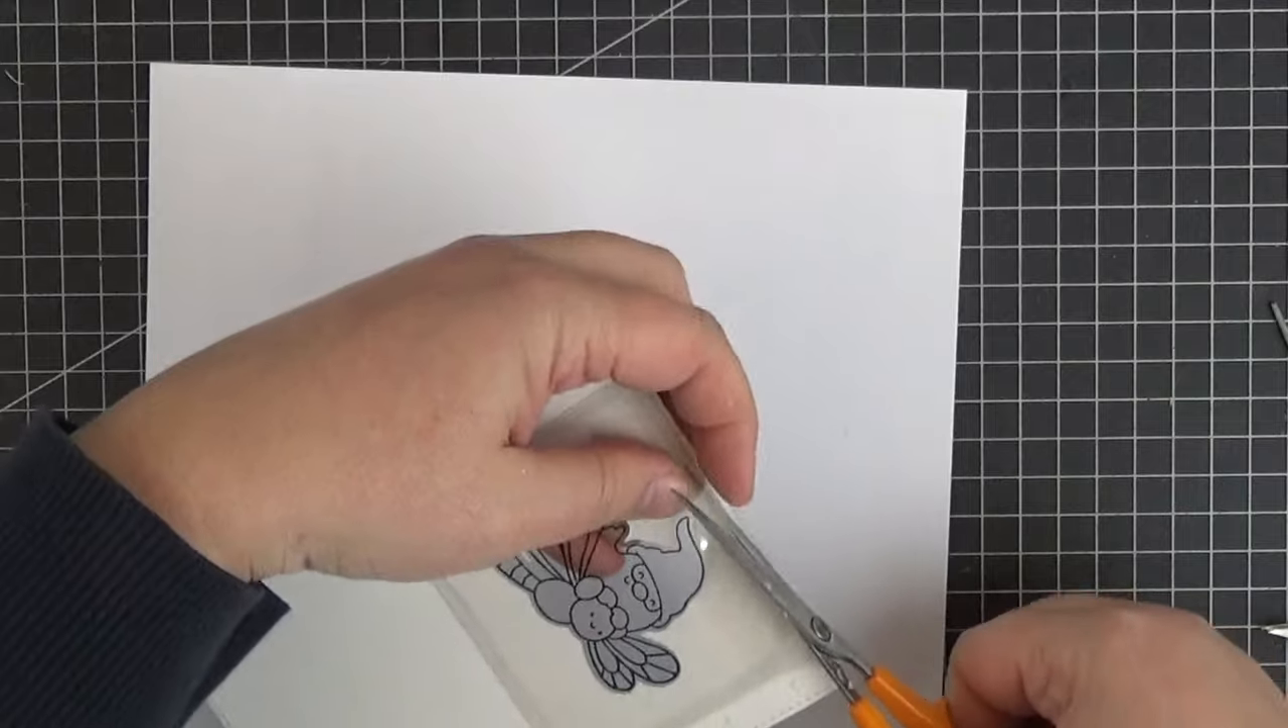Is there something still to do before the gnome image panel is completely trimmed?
Yes.